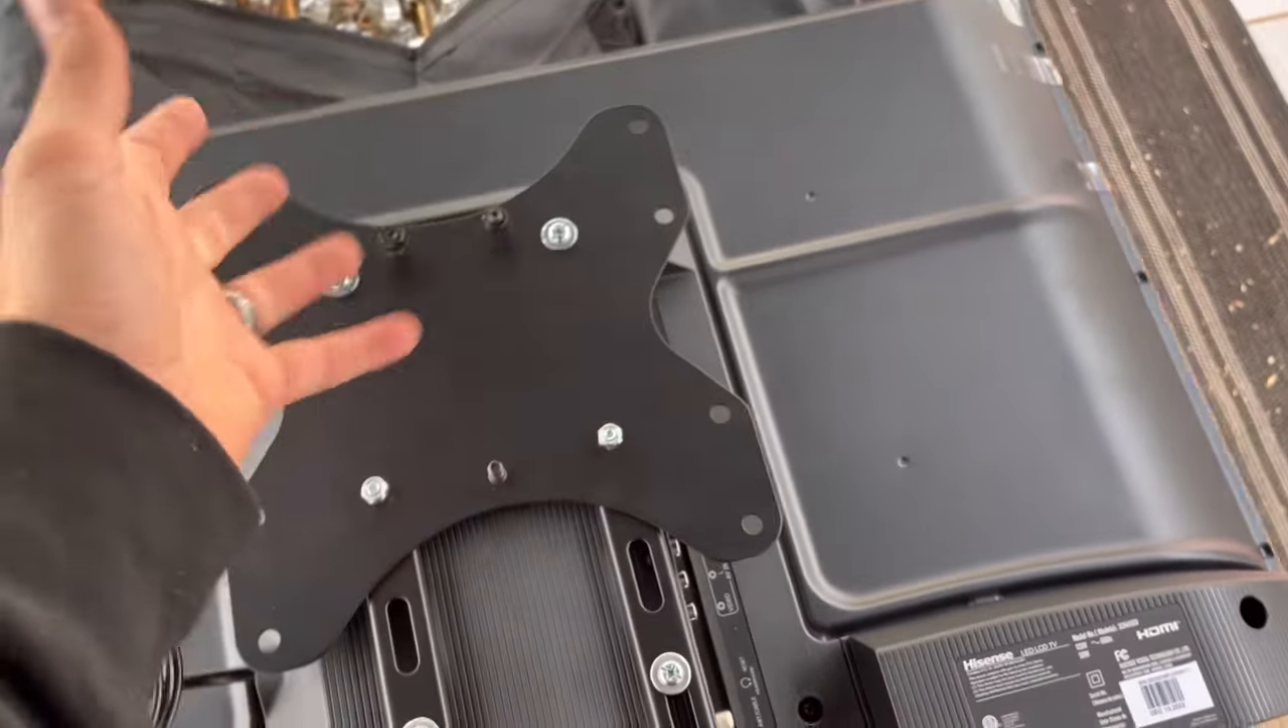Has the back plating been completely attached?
Yes.